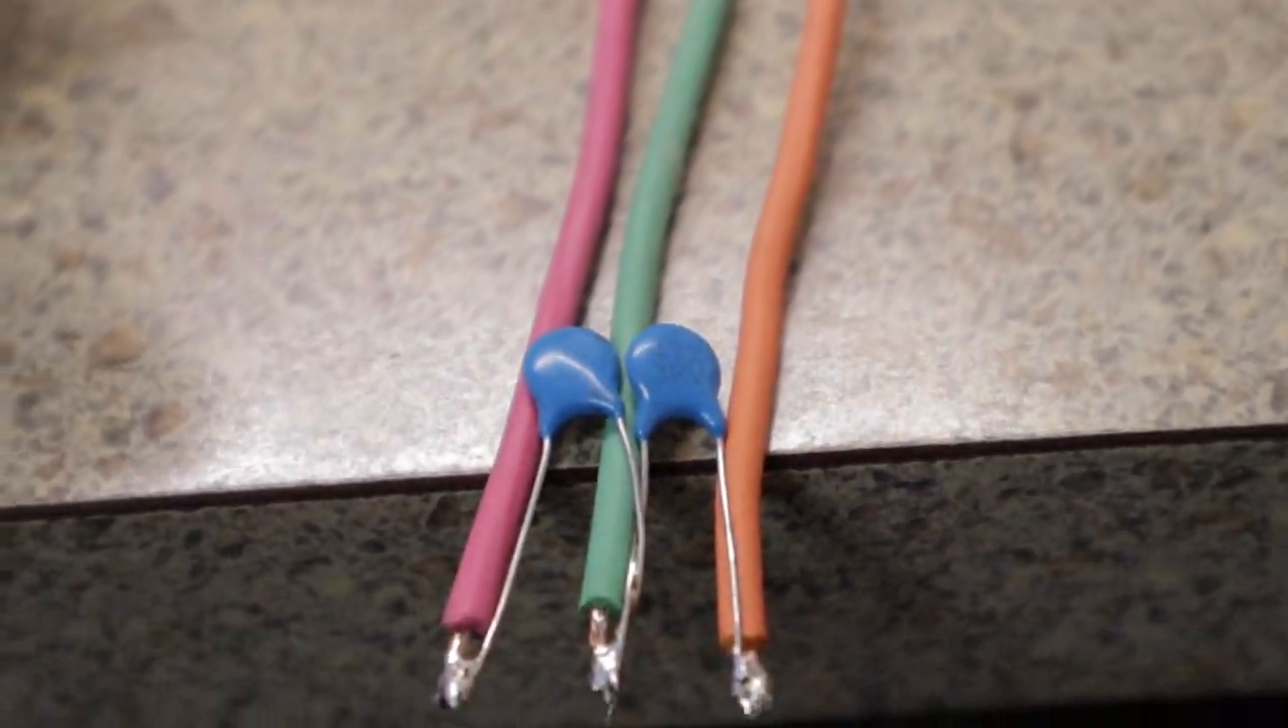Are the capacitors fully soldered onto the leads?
Yes.